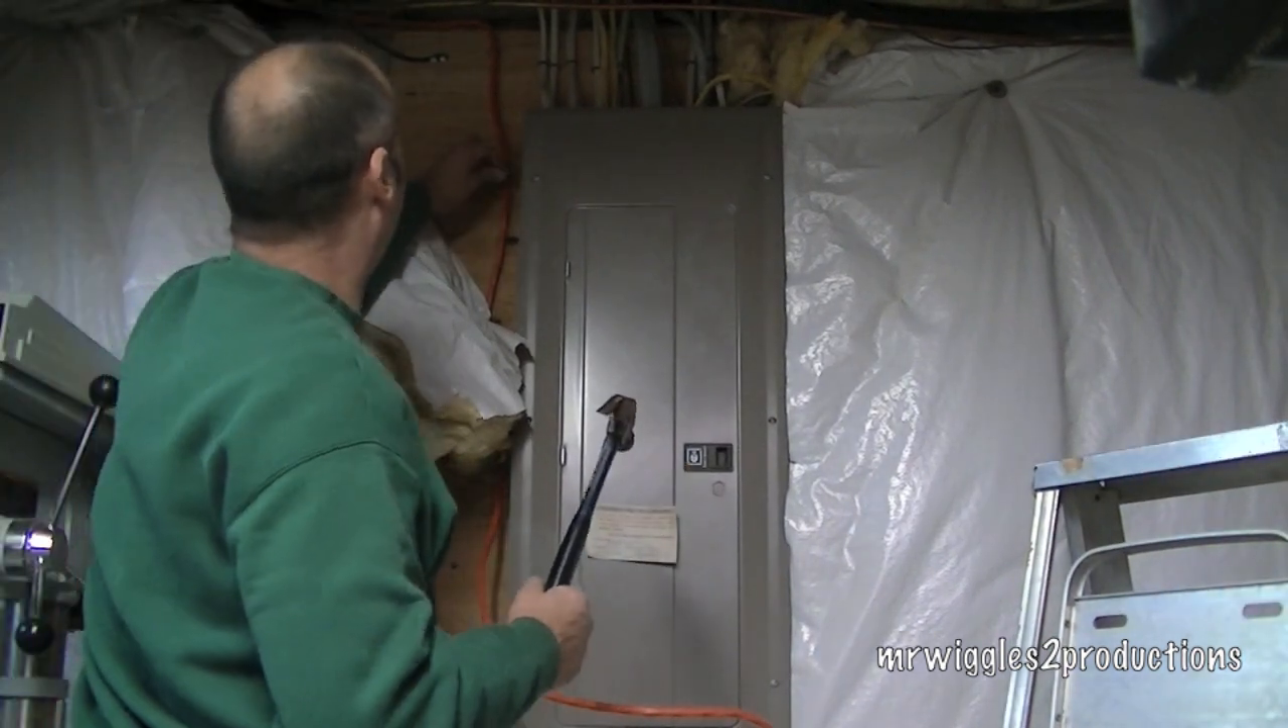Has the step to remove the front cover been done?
No.